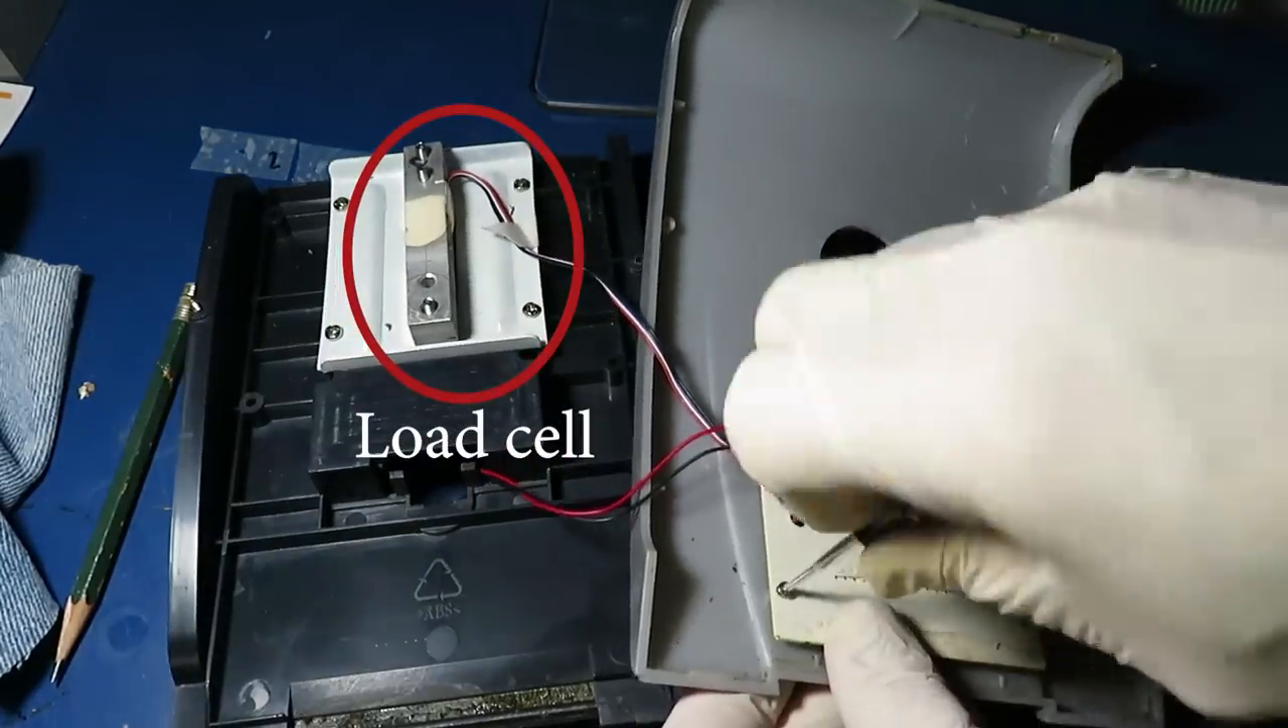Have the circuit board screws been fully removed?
No.